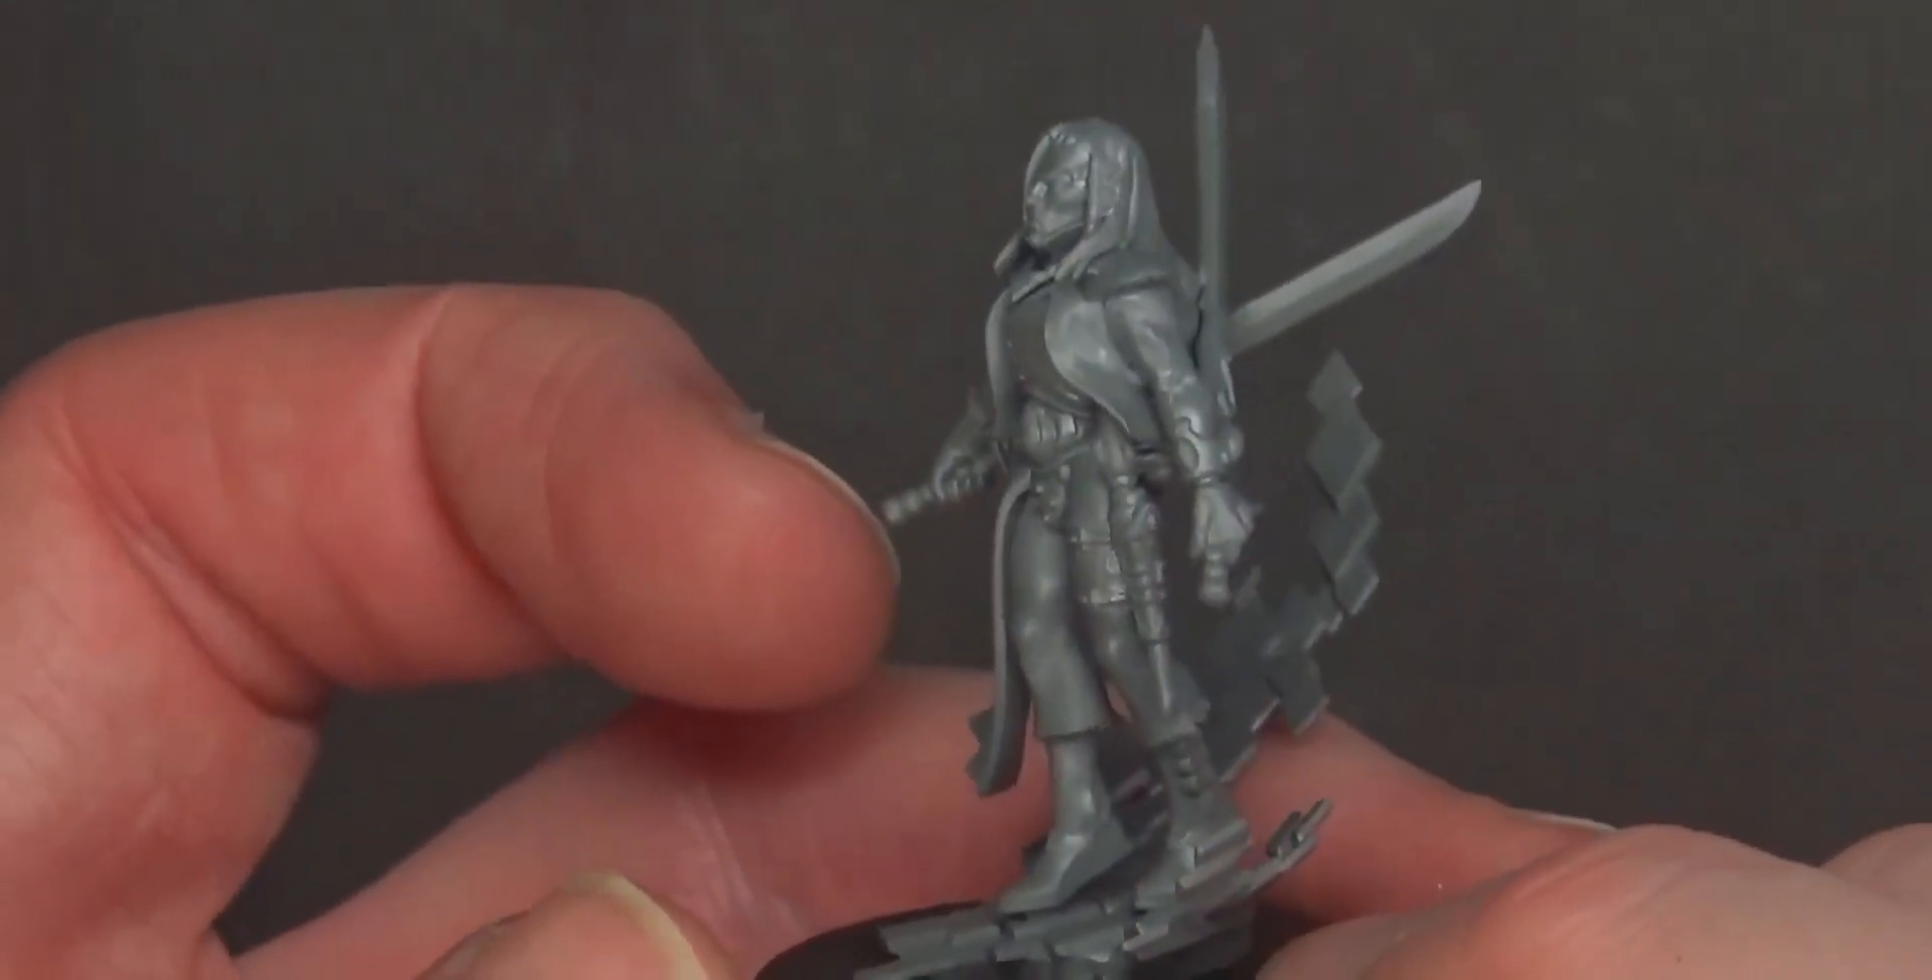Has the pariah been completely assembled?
Yes.